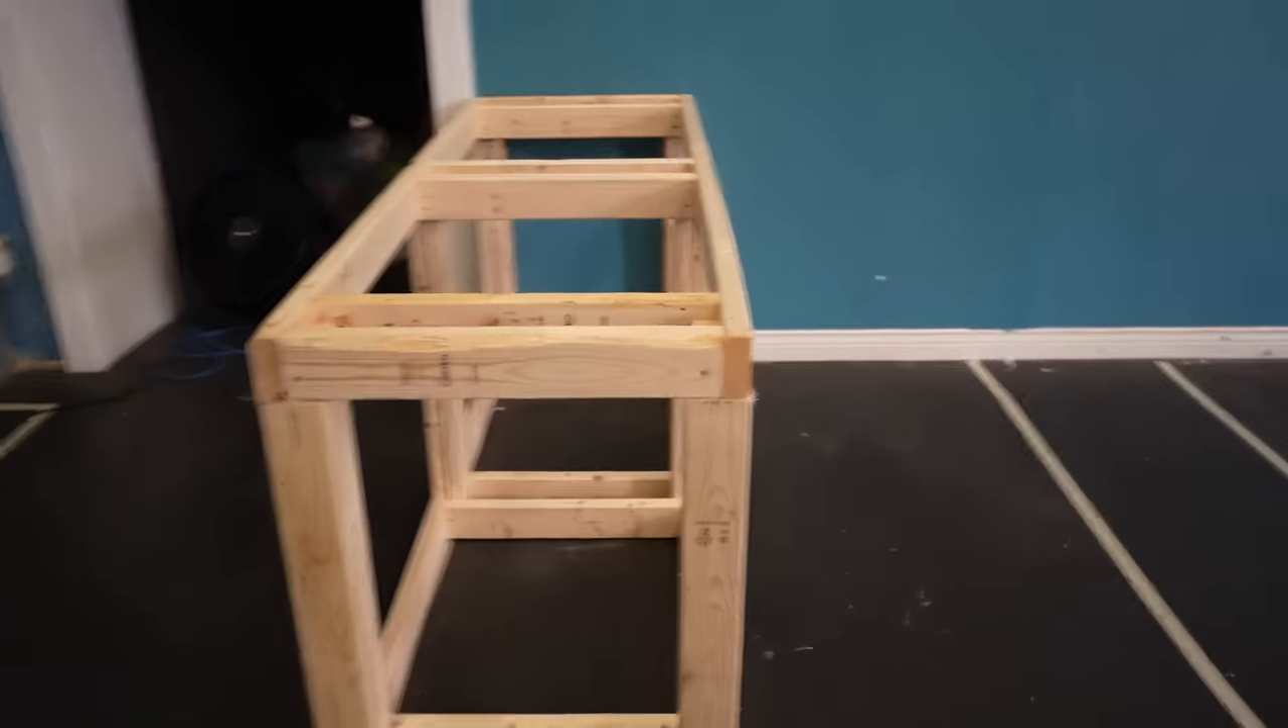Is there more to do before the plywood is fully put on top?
Yes.